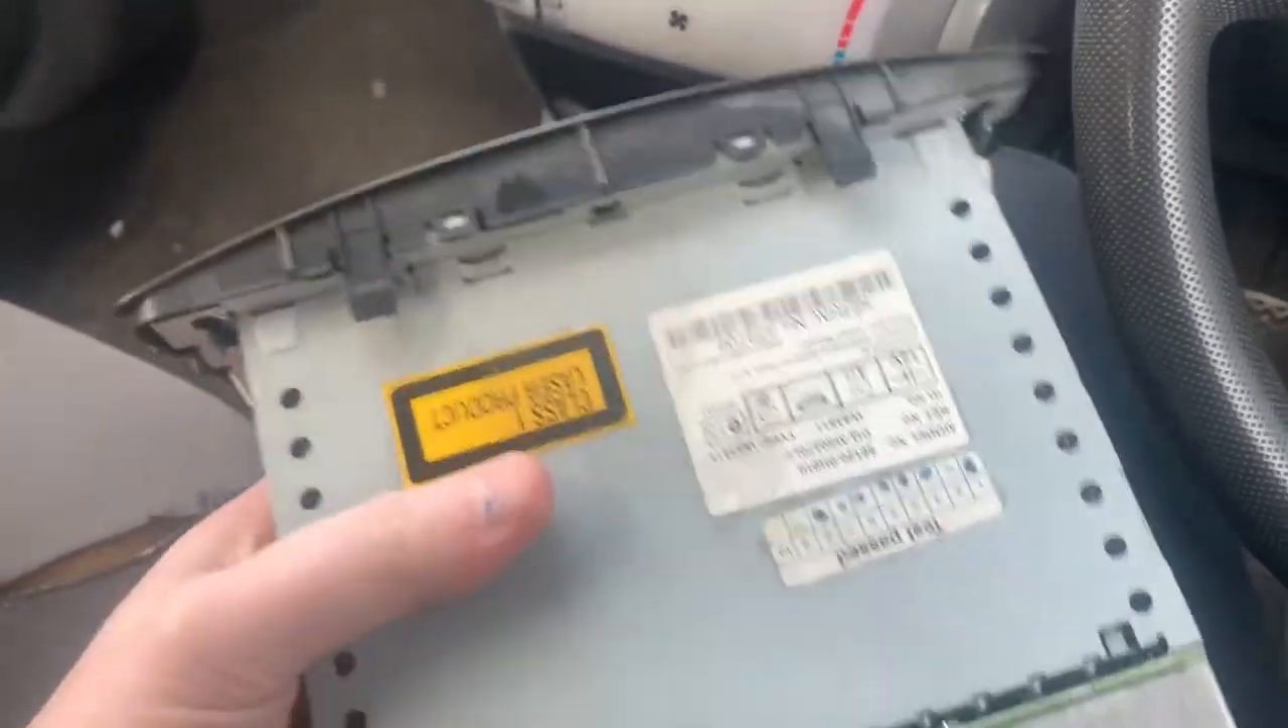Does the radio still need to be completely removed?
No.